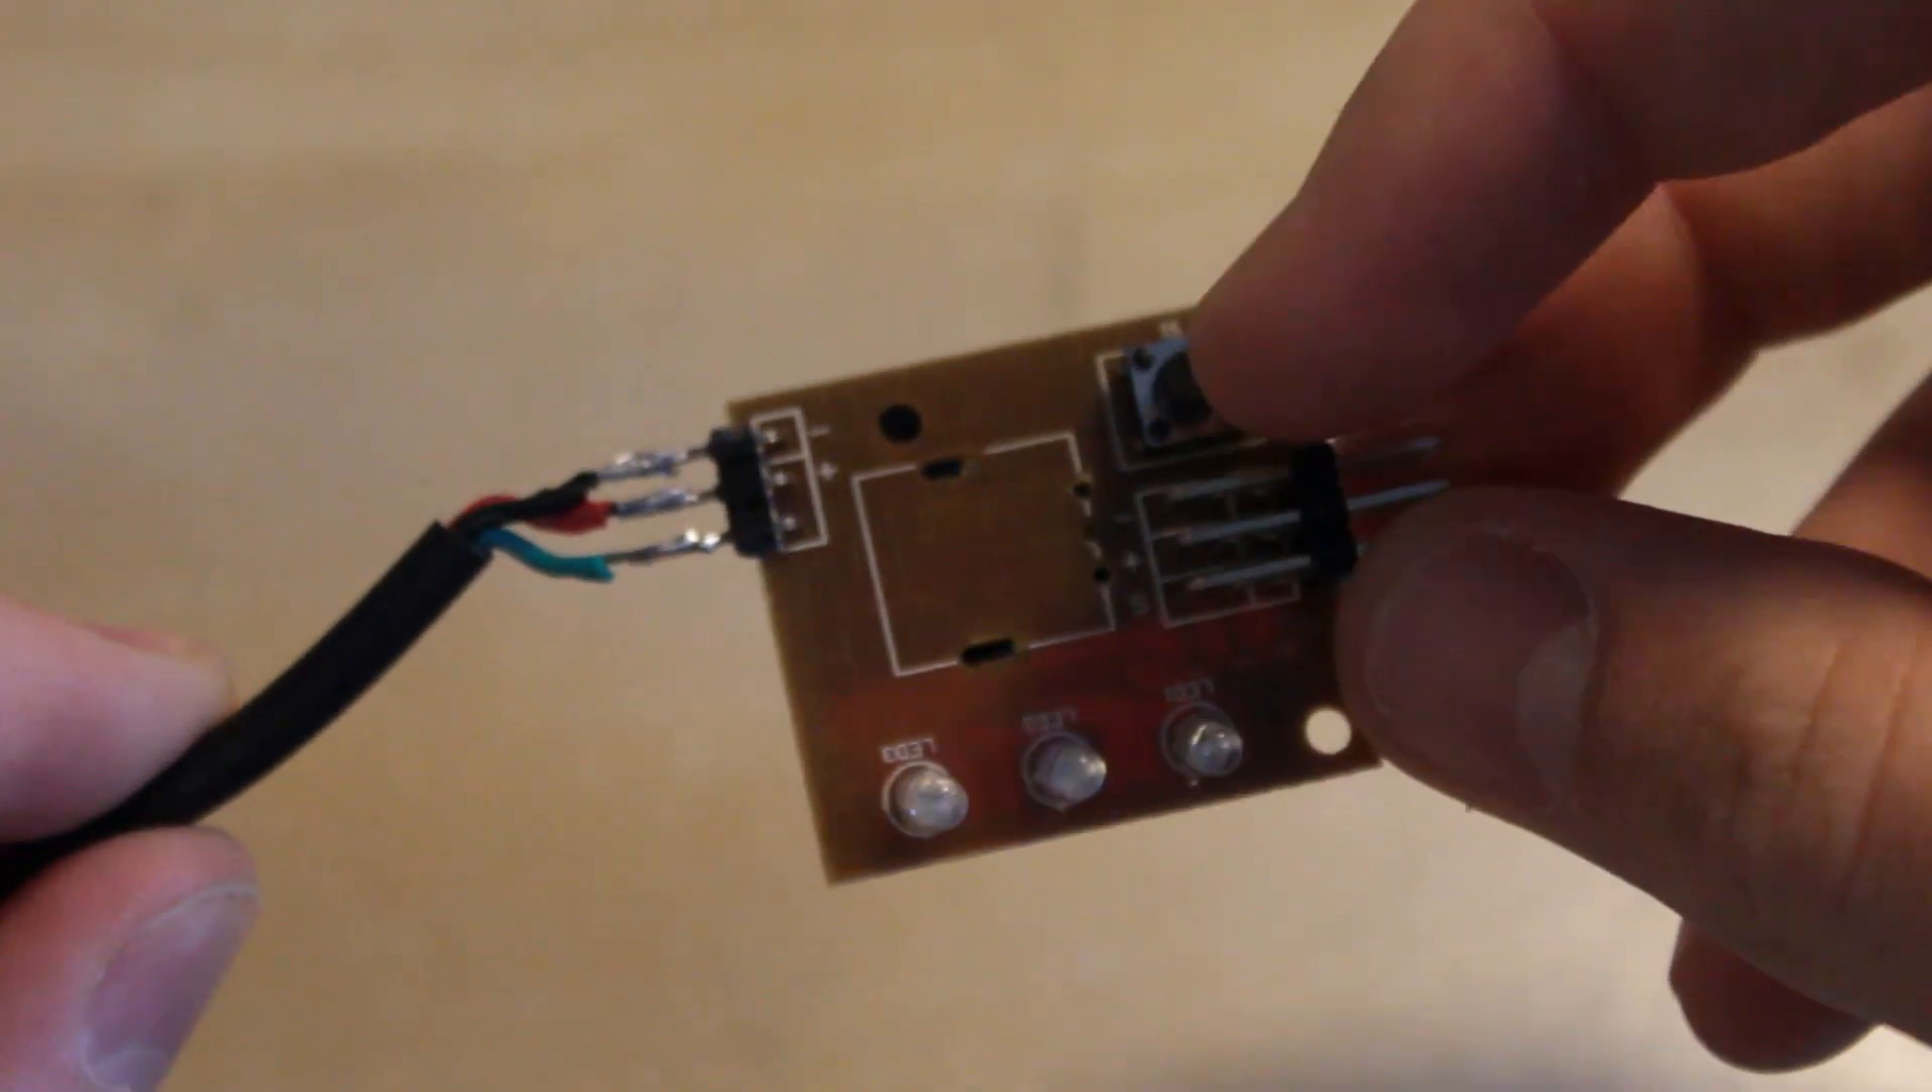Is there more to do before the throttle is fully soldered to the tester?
No.